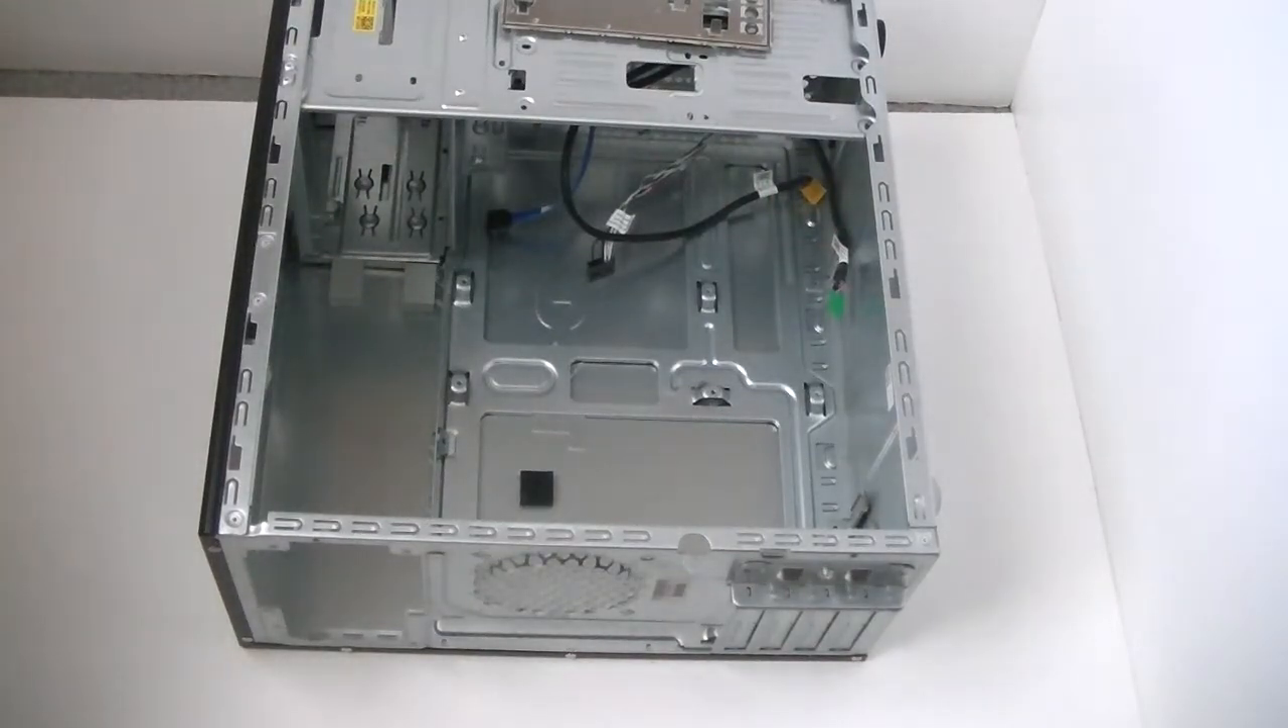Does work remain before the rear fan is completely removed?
No.